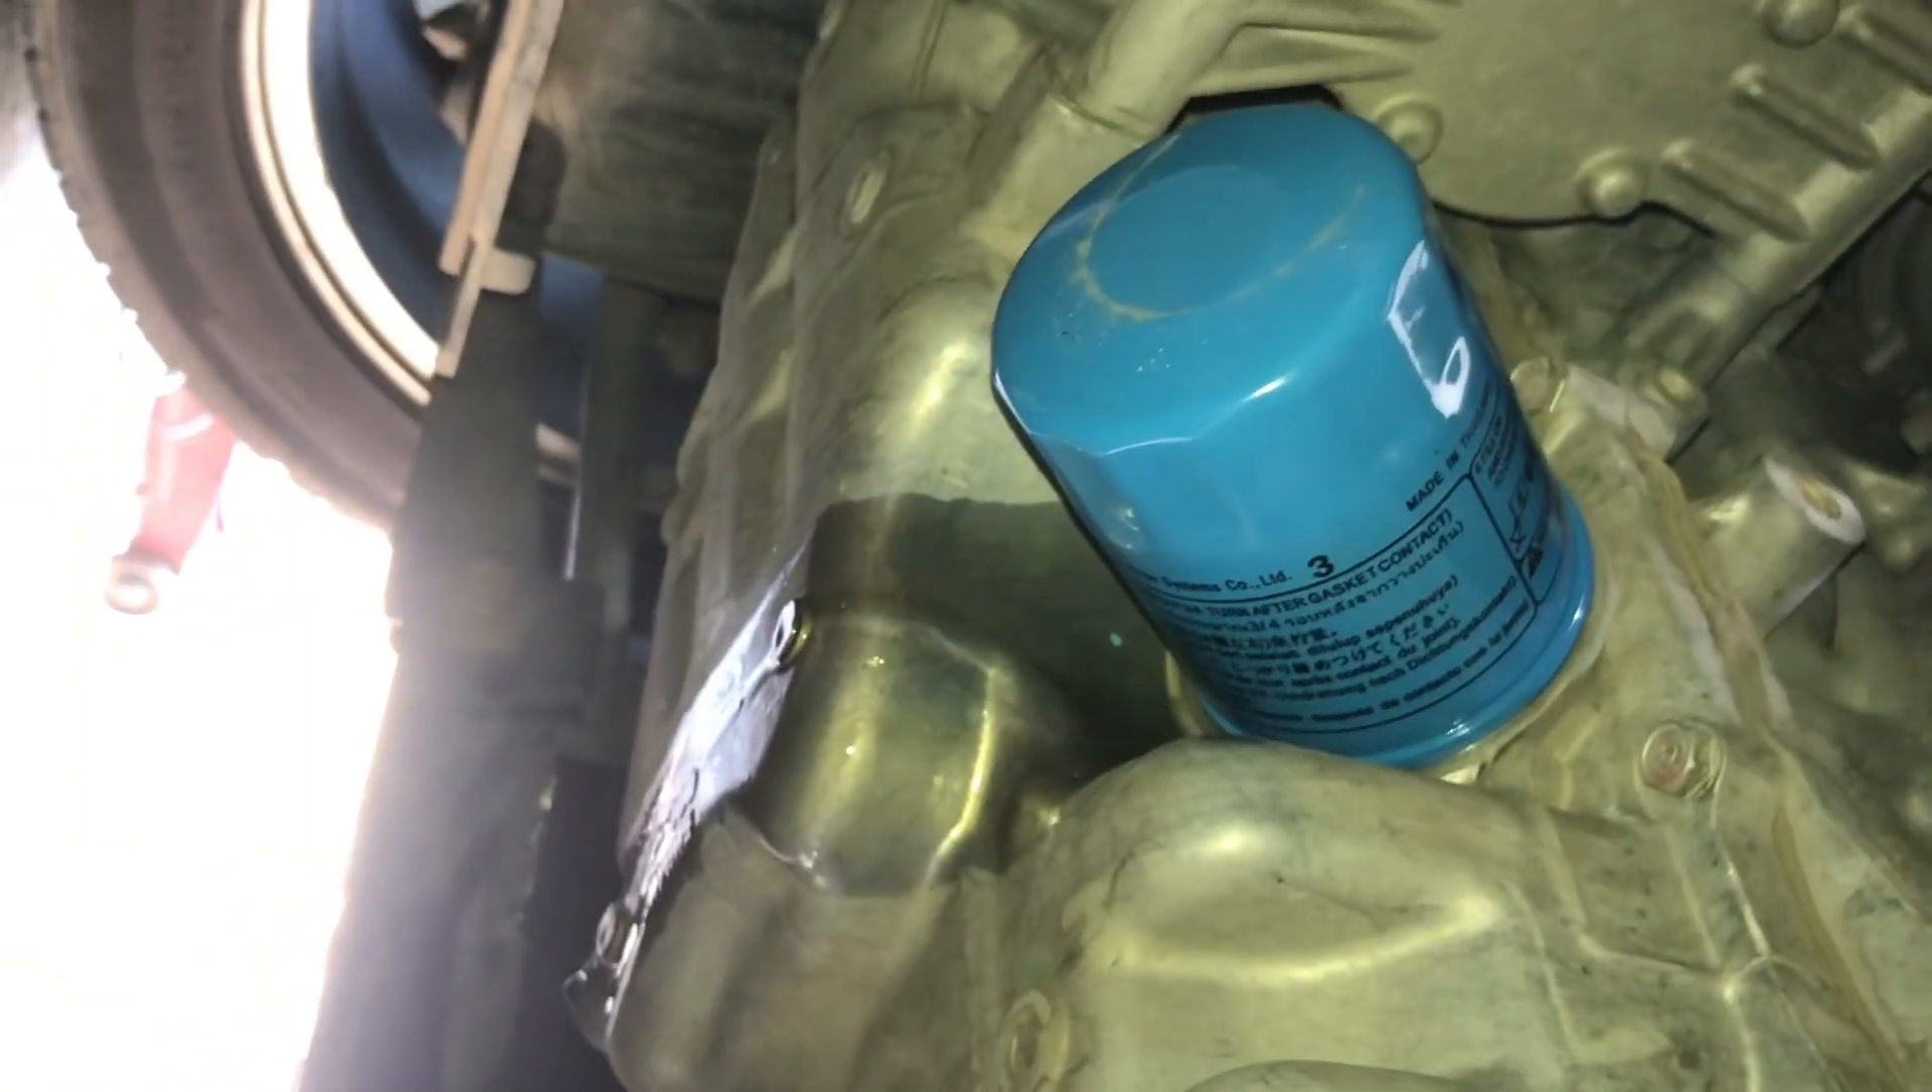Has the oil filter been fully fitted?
Yes.